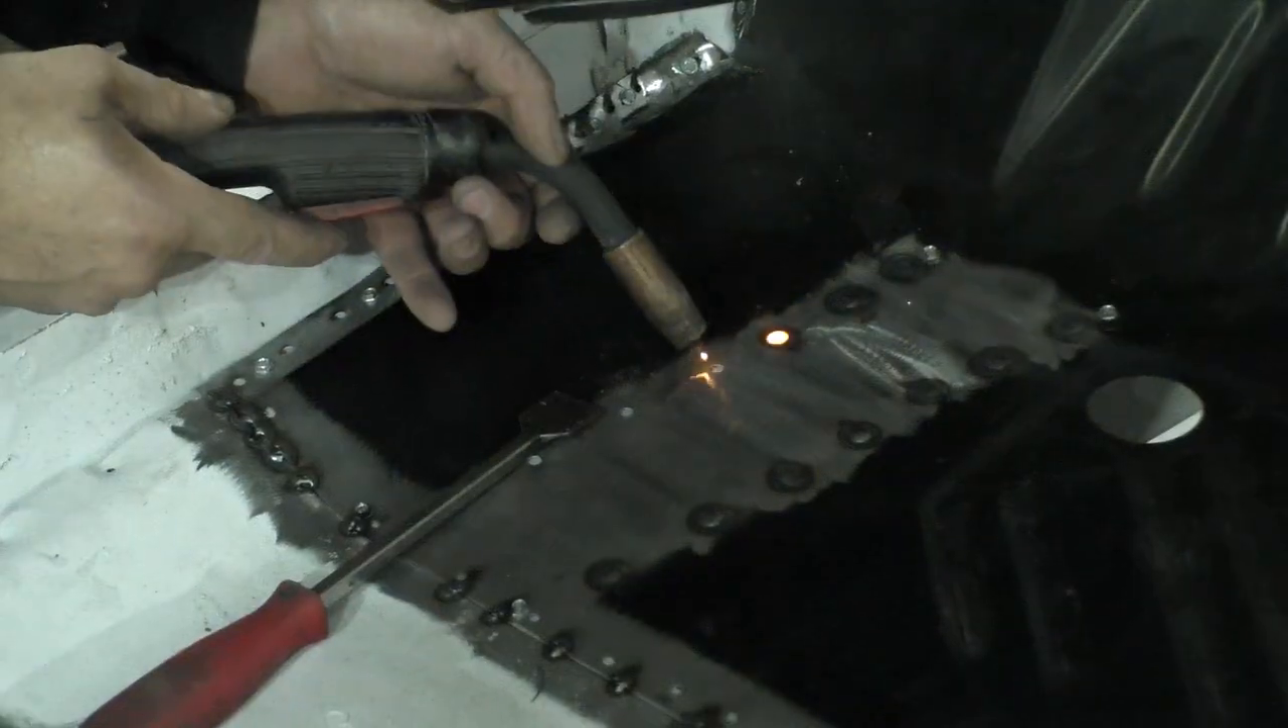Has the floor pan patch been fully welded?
No.